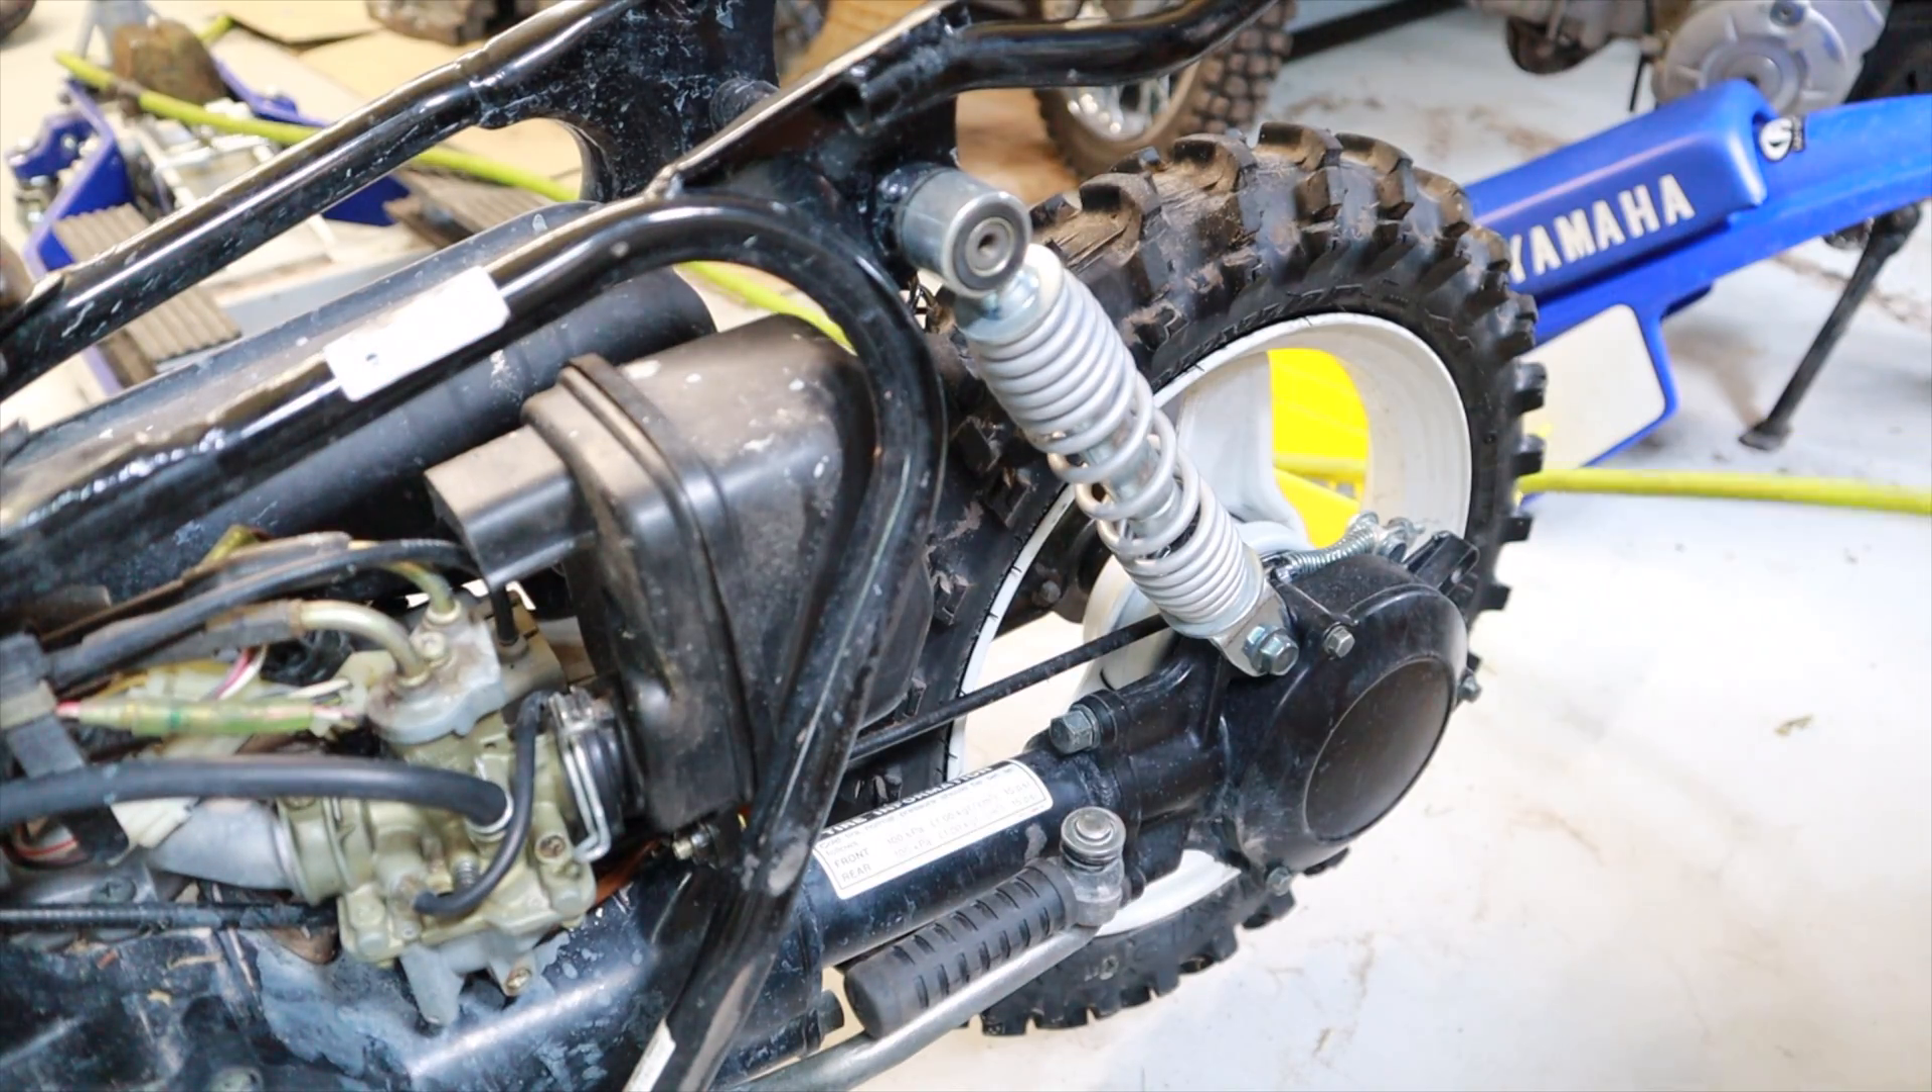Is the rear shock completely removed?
No.